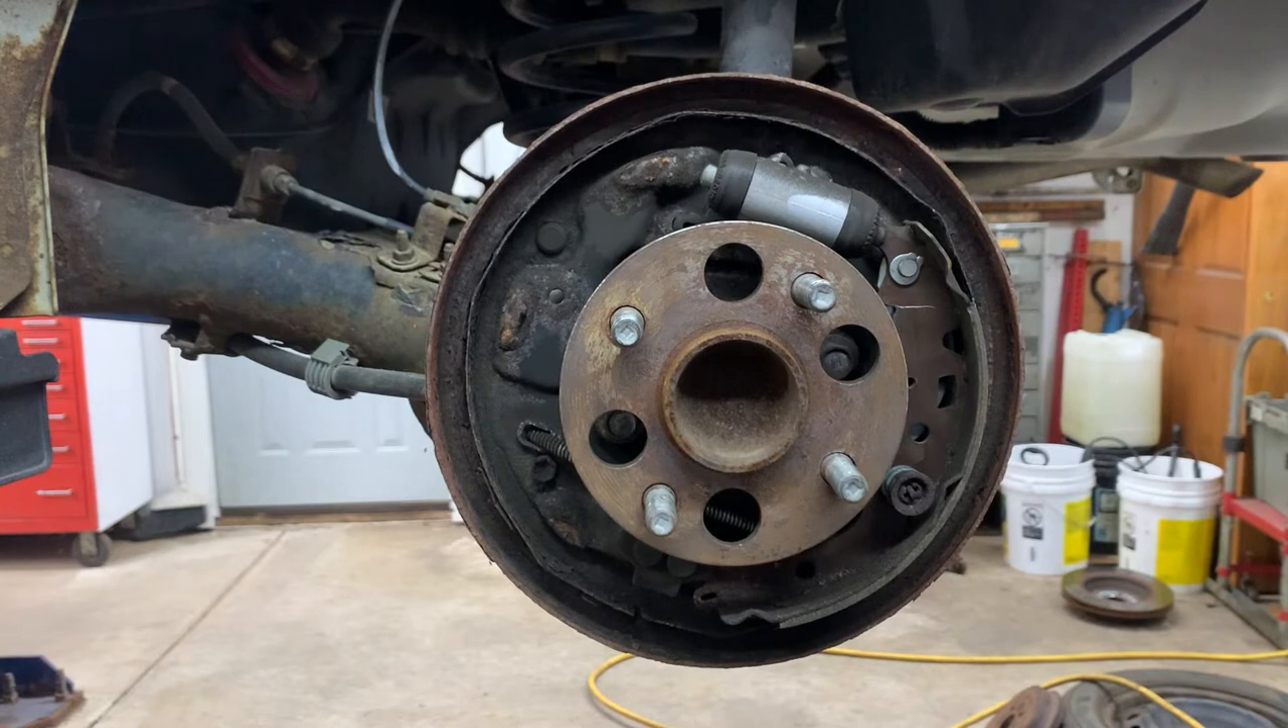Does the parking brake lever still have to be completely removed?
Yes.